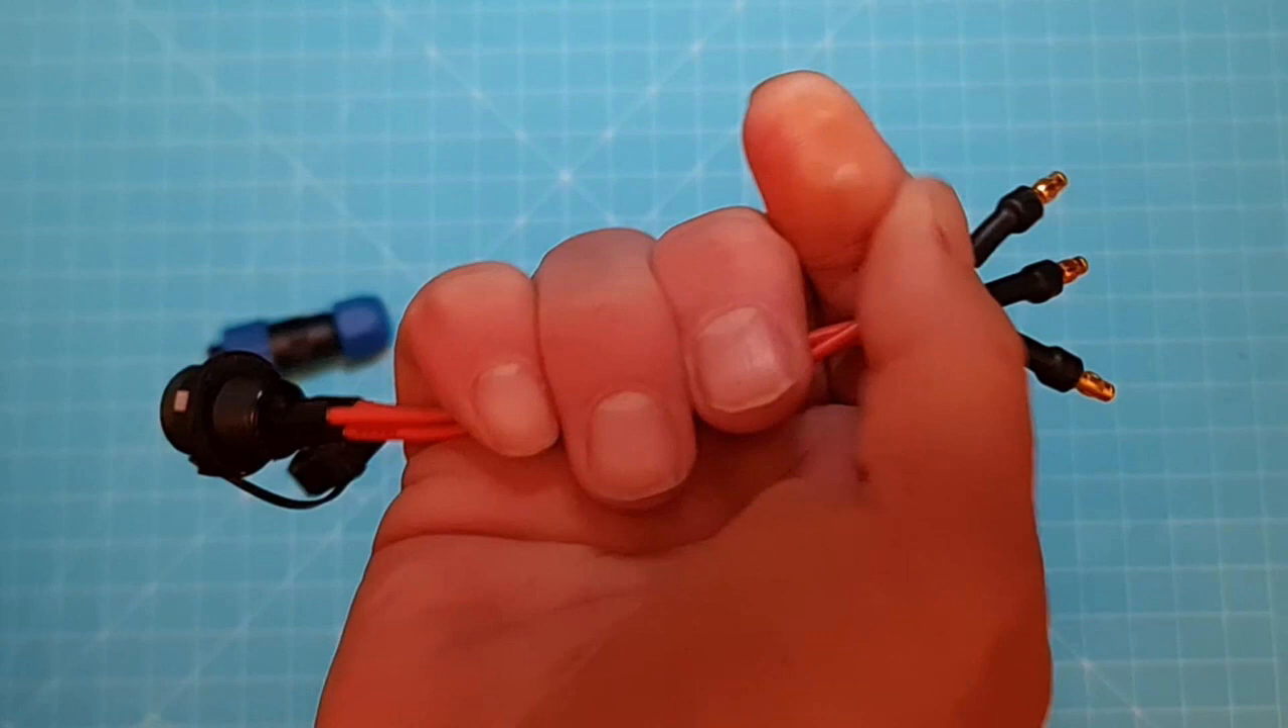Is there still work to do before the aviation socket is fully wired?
No.